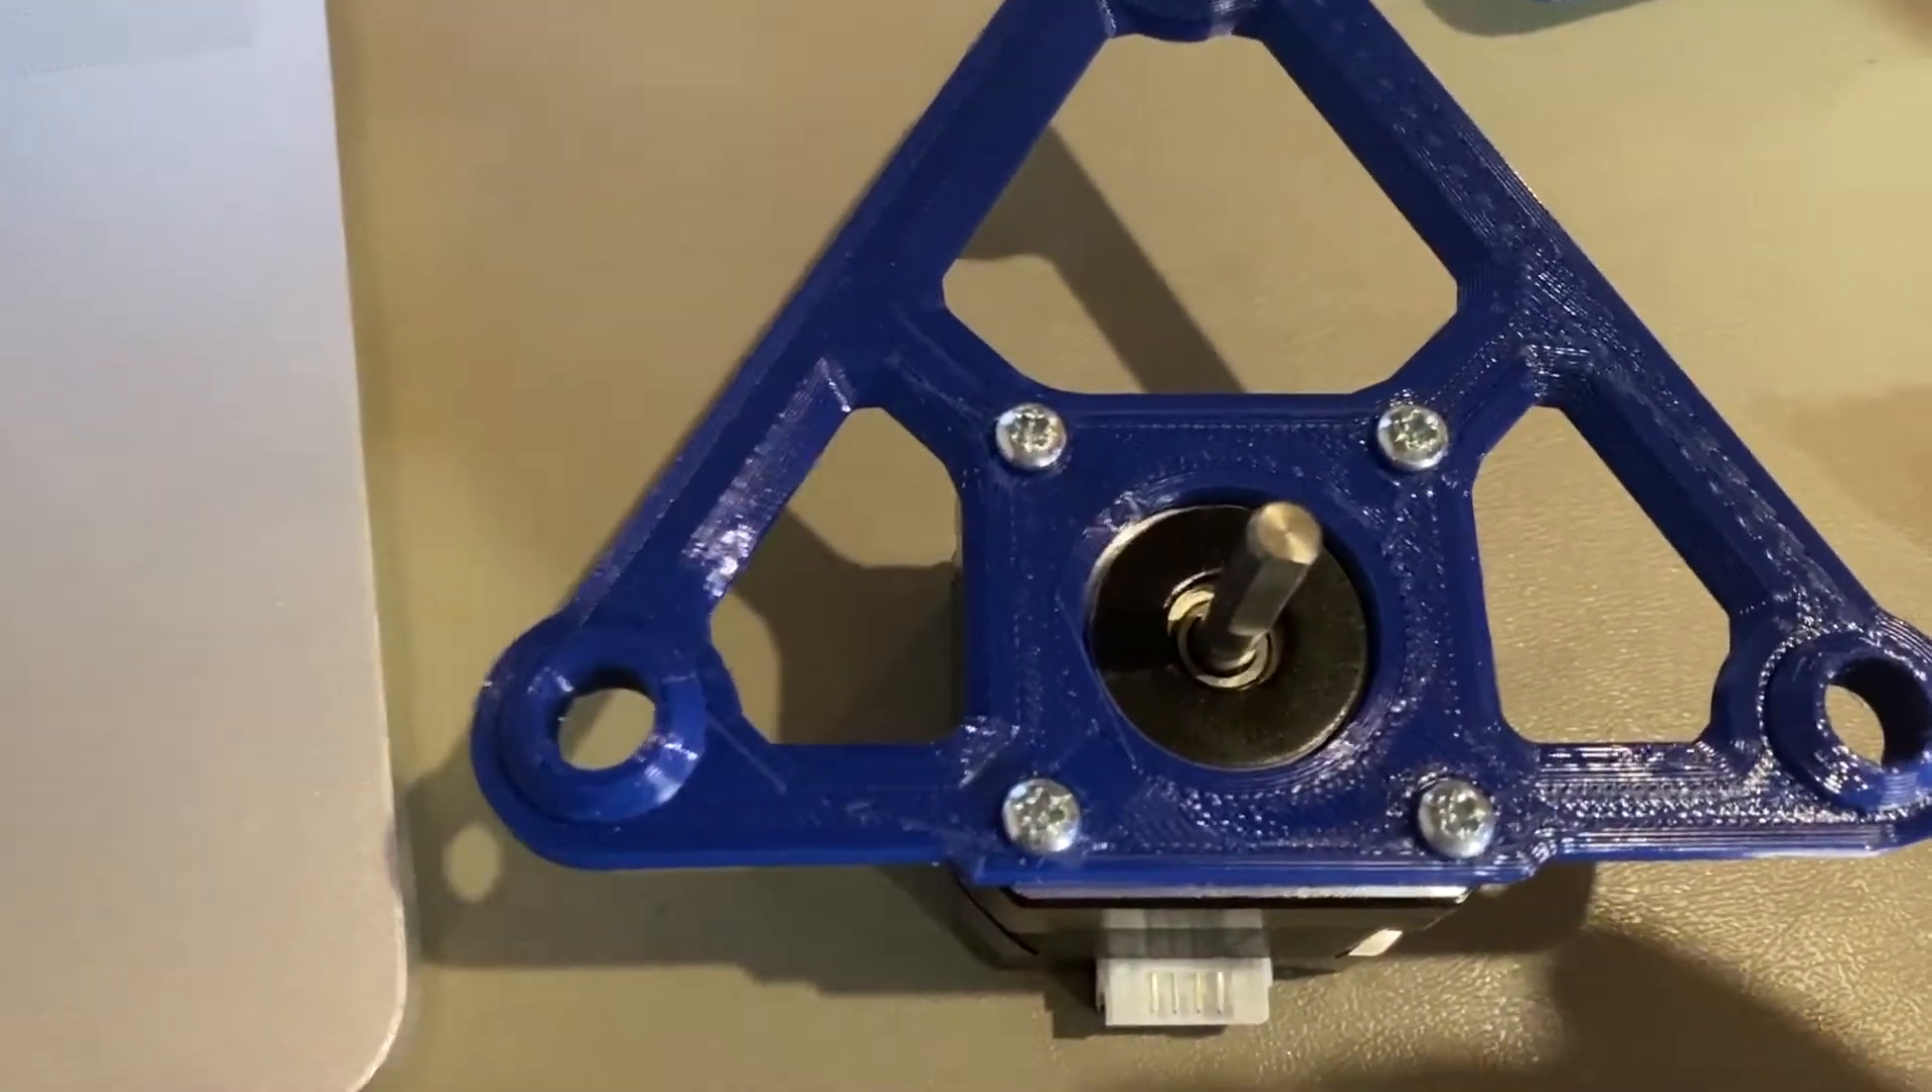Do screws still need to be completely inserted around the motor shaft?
No.